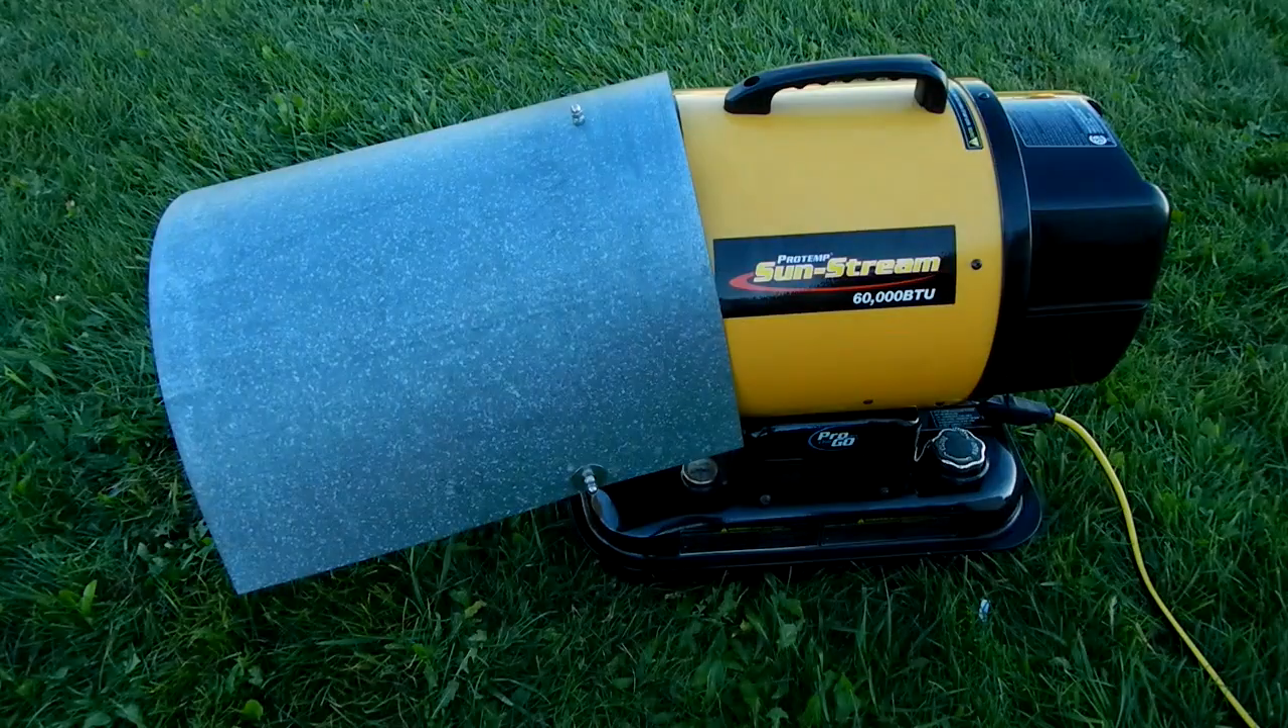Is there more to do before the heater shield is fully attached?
No.